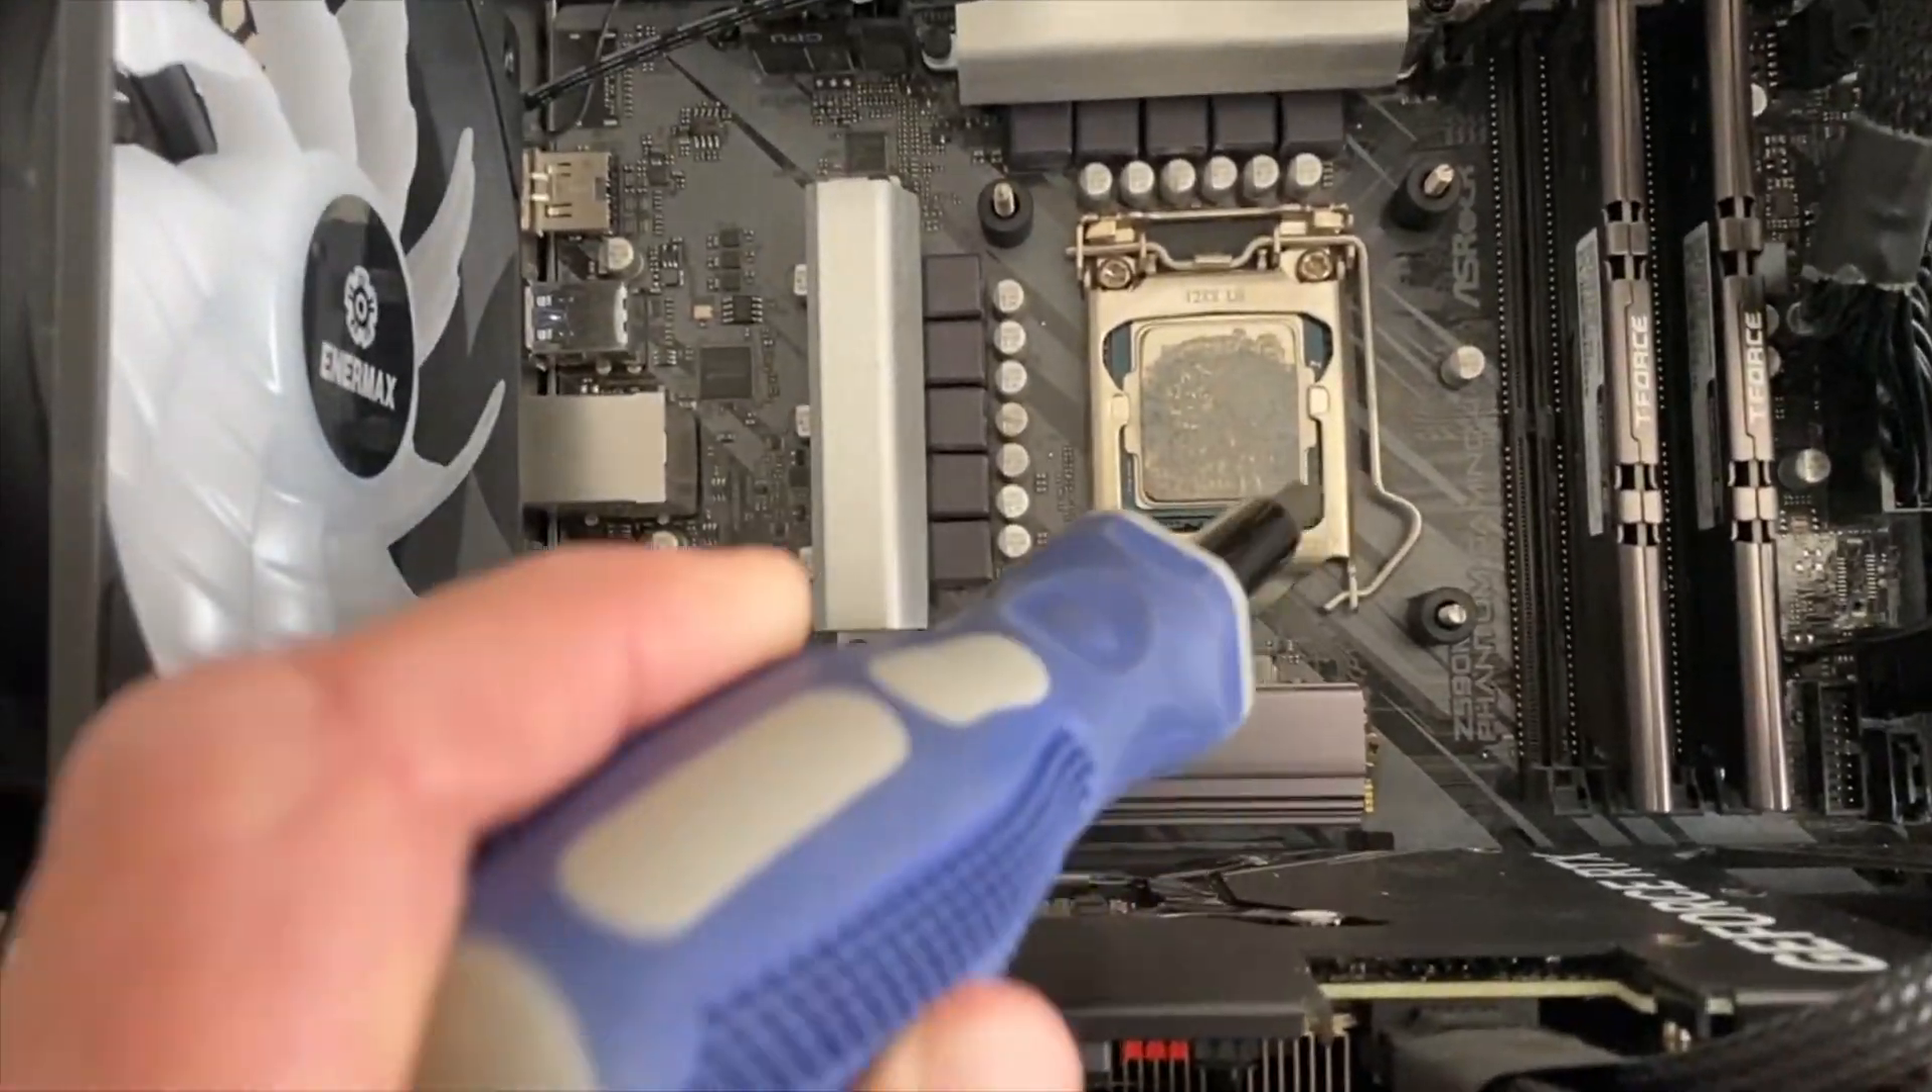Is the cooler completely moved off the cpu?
Yes.